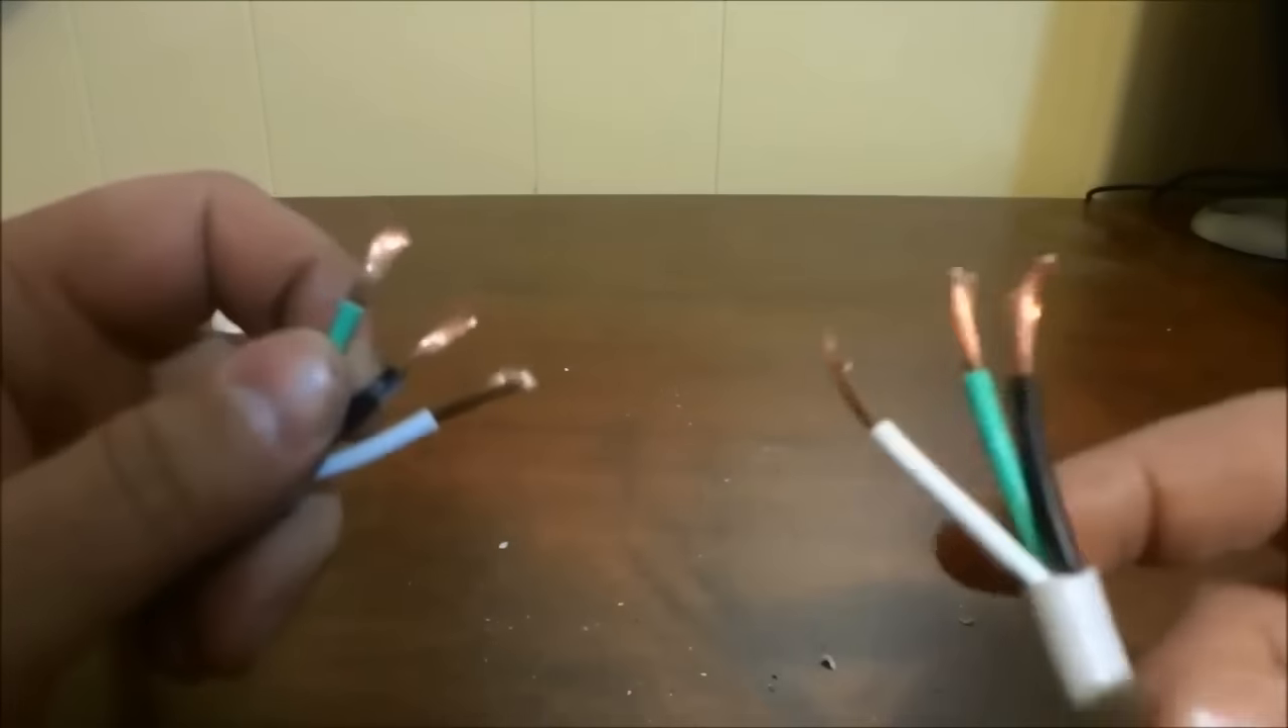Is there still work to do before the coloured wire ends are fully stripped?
No.